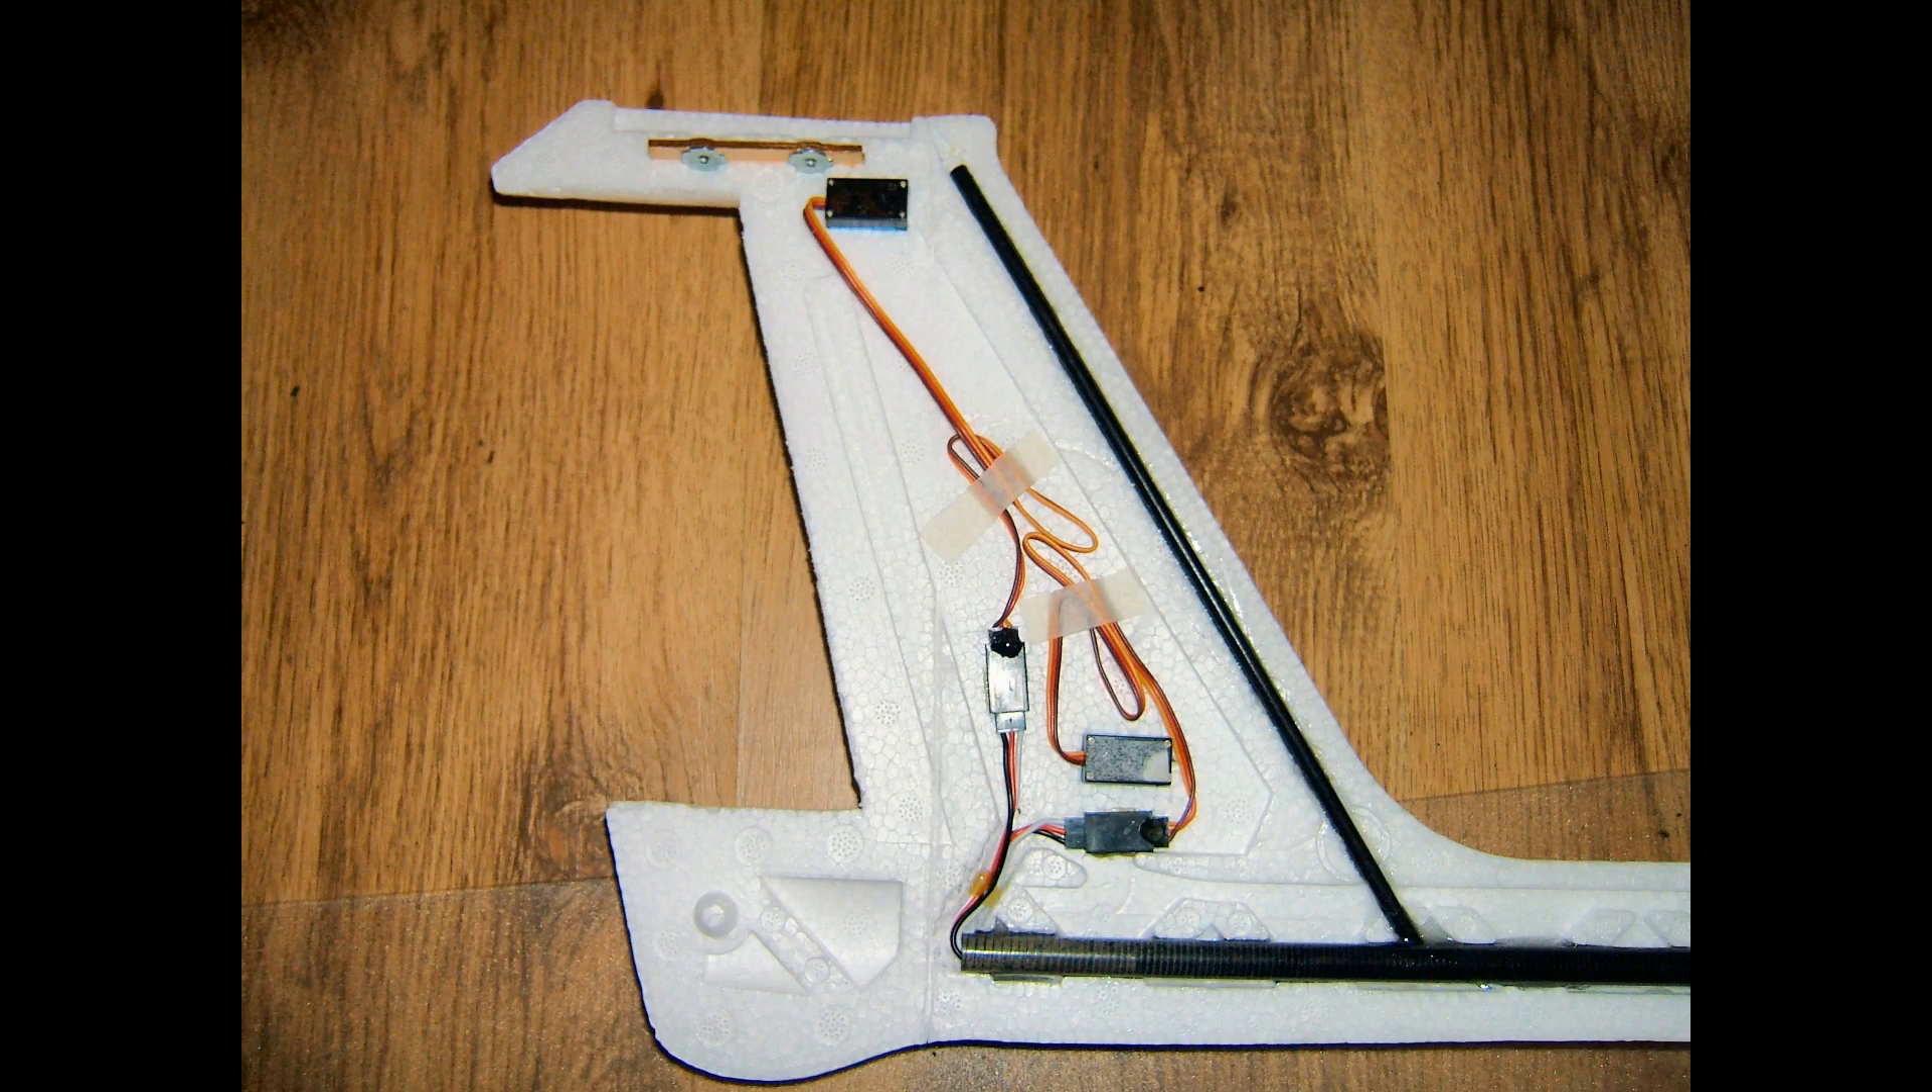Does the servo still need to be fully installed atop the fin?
No.